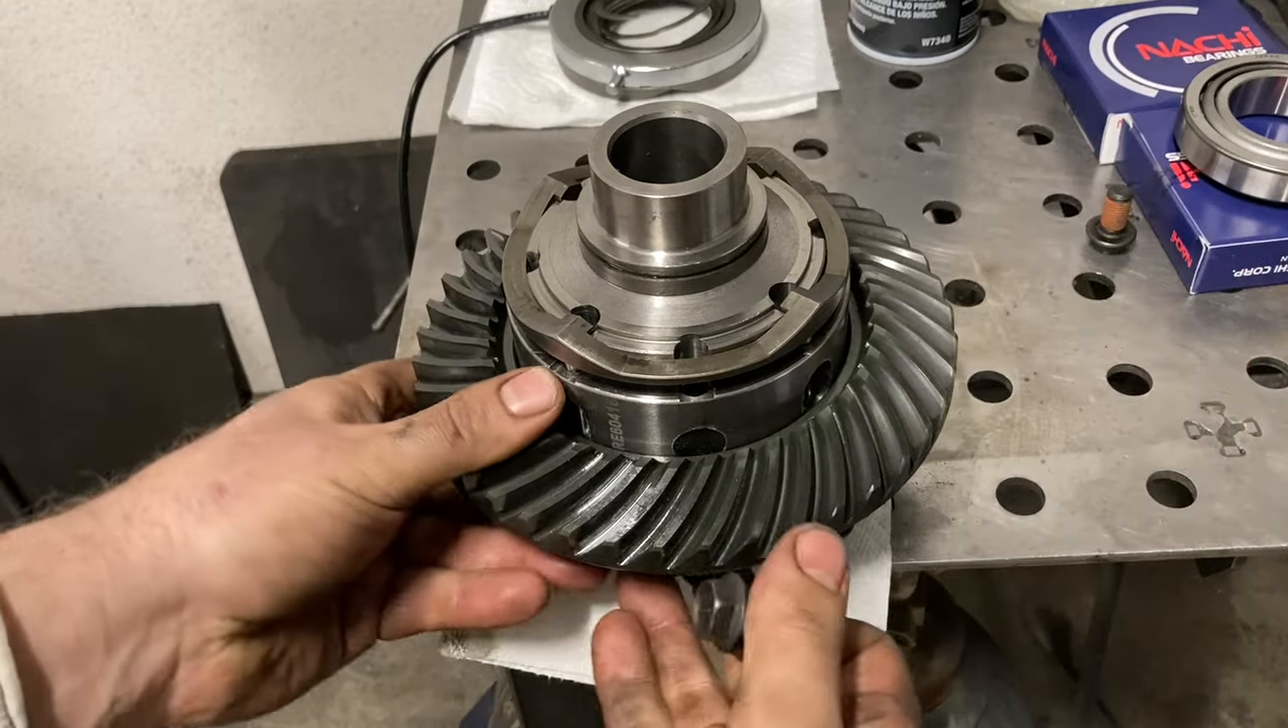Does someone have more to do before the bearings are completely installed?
Yes.